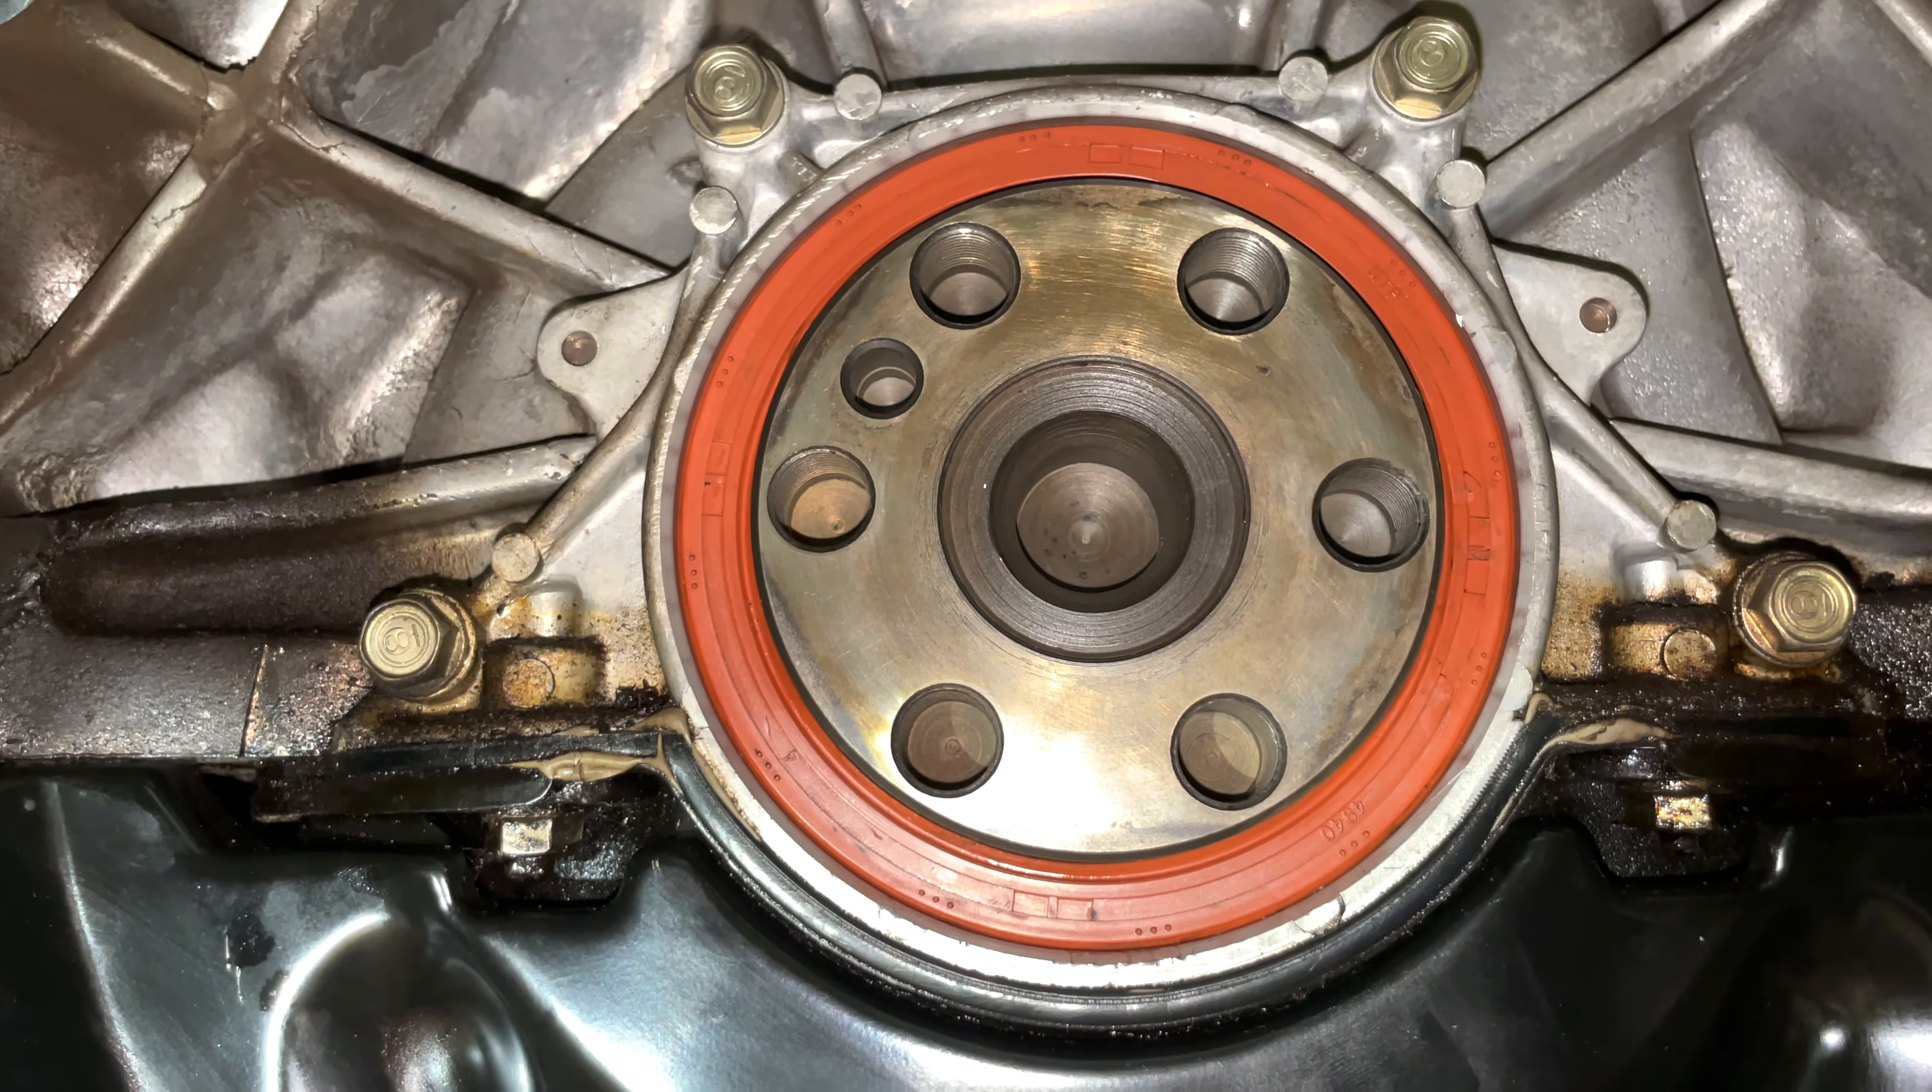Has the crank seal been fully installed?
Yes.